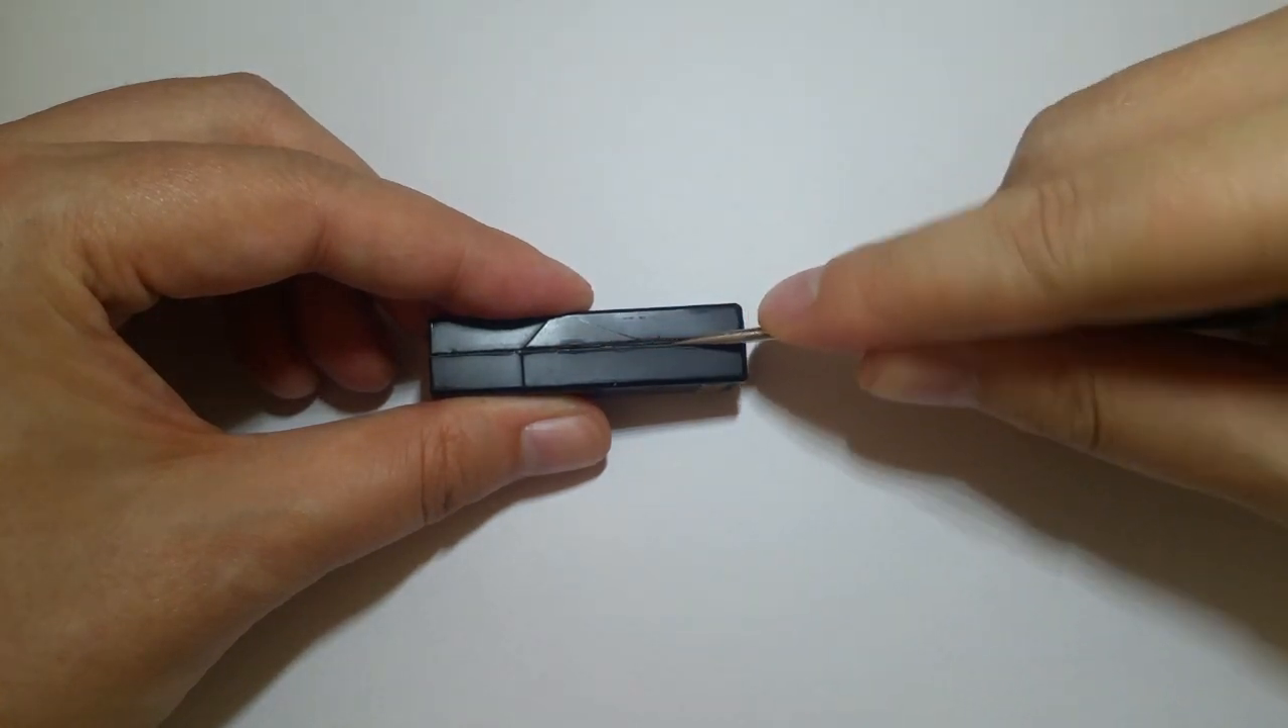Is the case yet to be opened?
Yes.